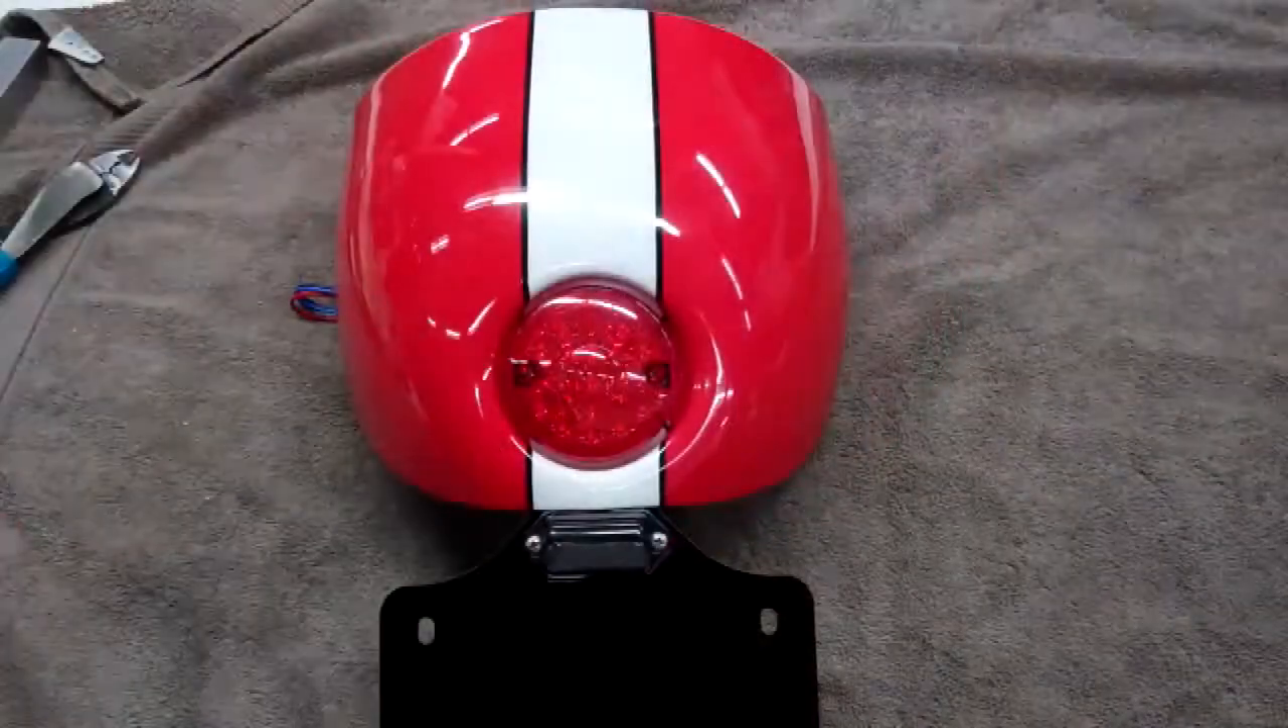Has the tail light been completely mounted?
Yes.